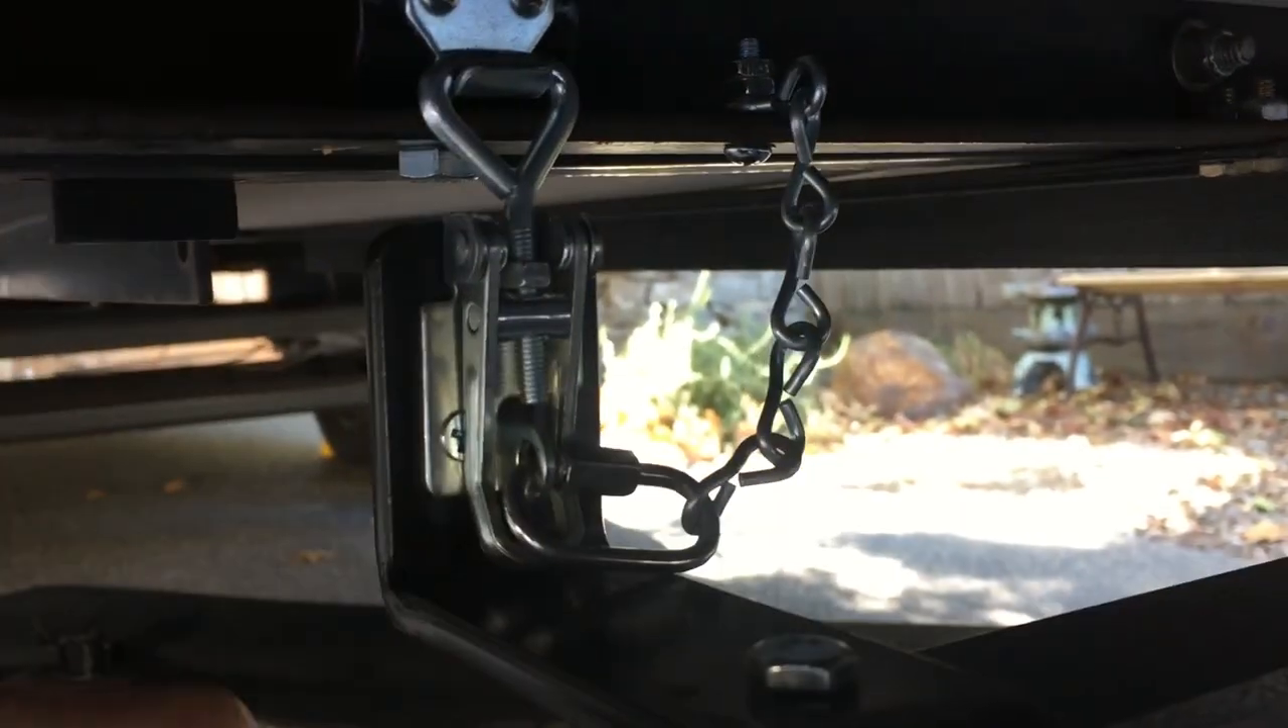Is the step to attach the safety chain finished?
Yes.